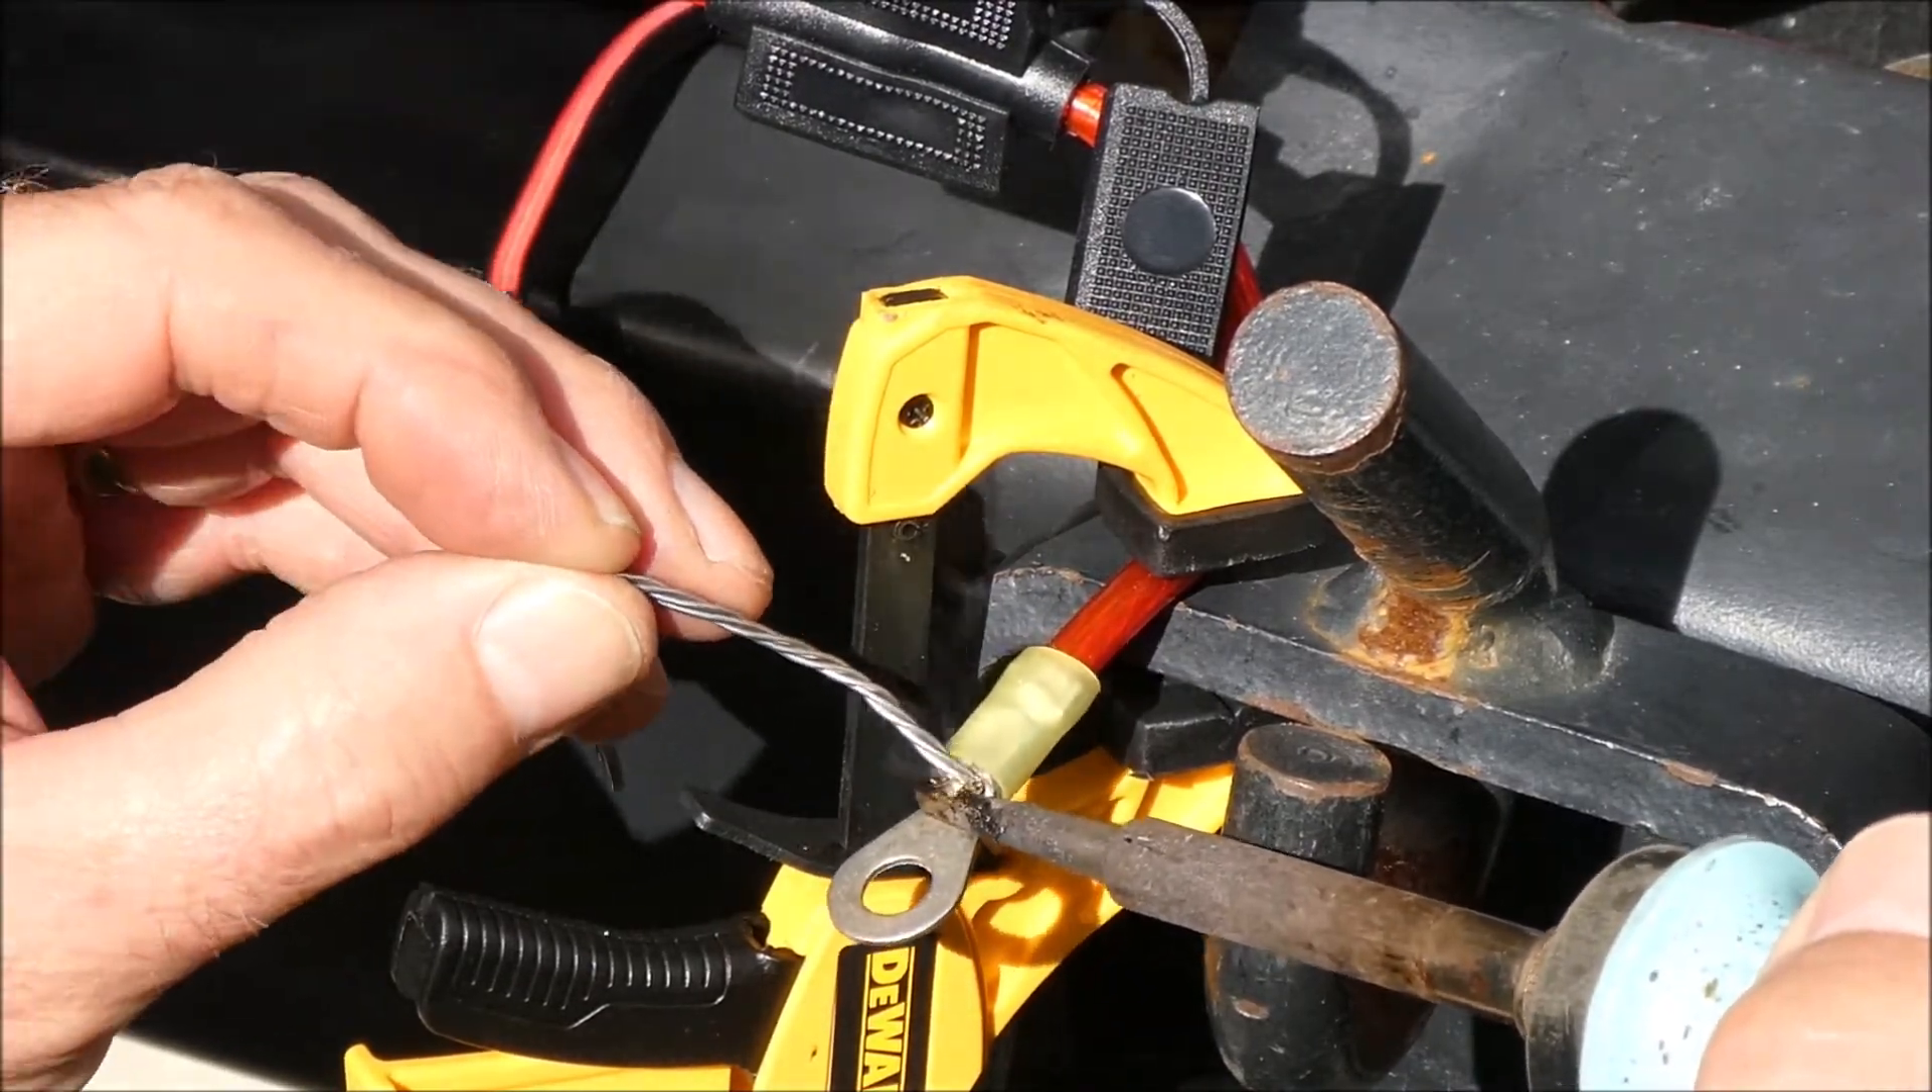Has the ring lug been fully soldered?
No.